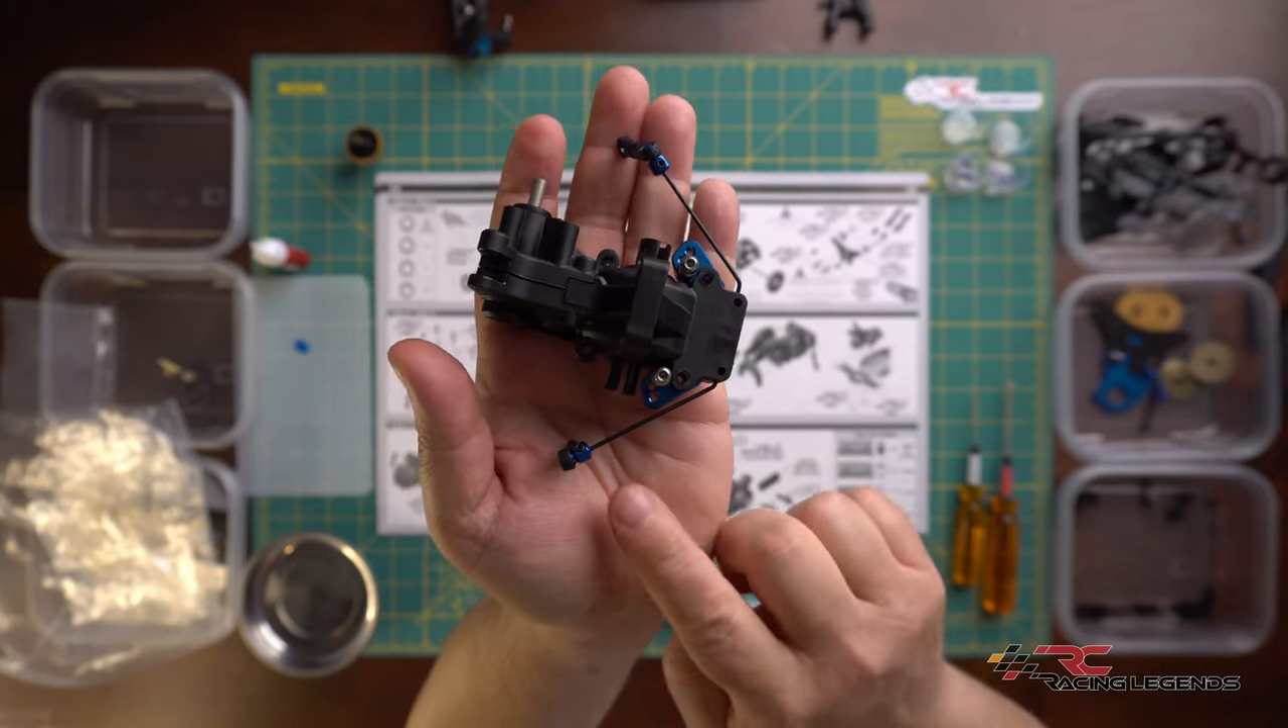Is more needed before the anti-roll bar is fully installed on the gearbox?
No.